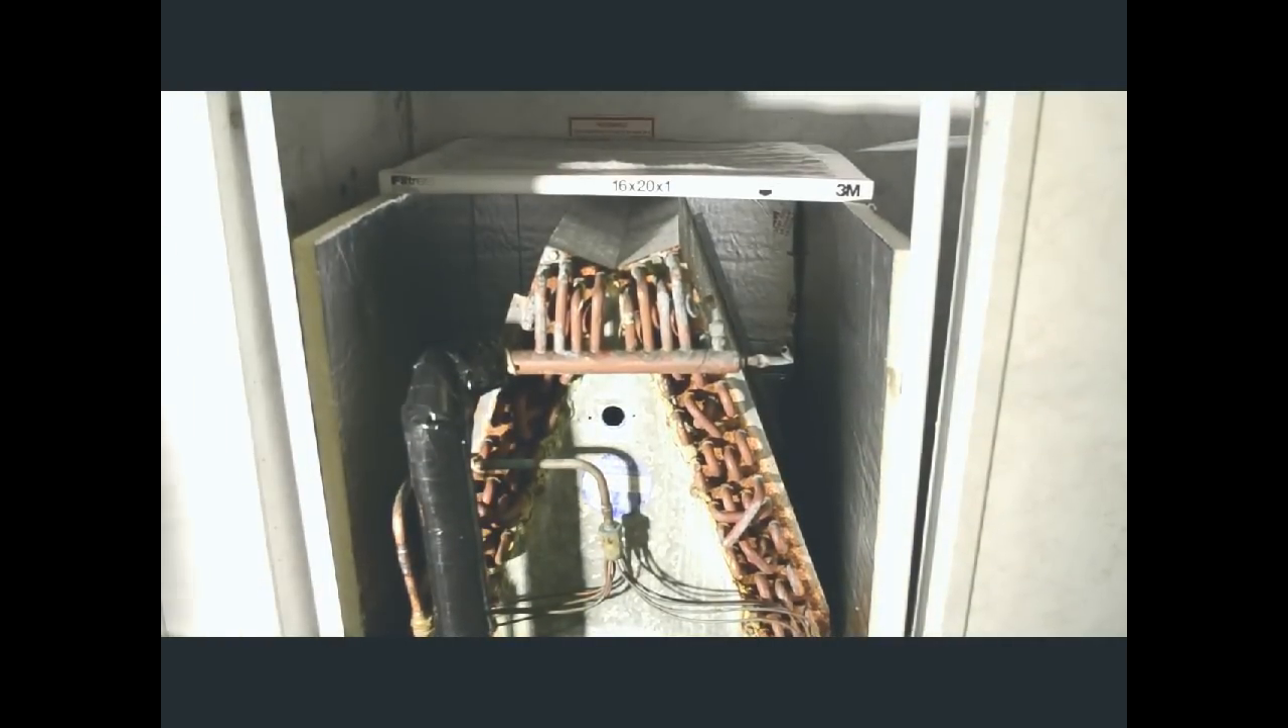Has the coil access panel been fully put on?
No.